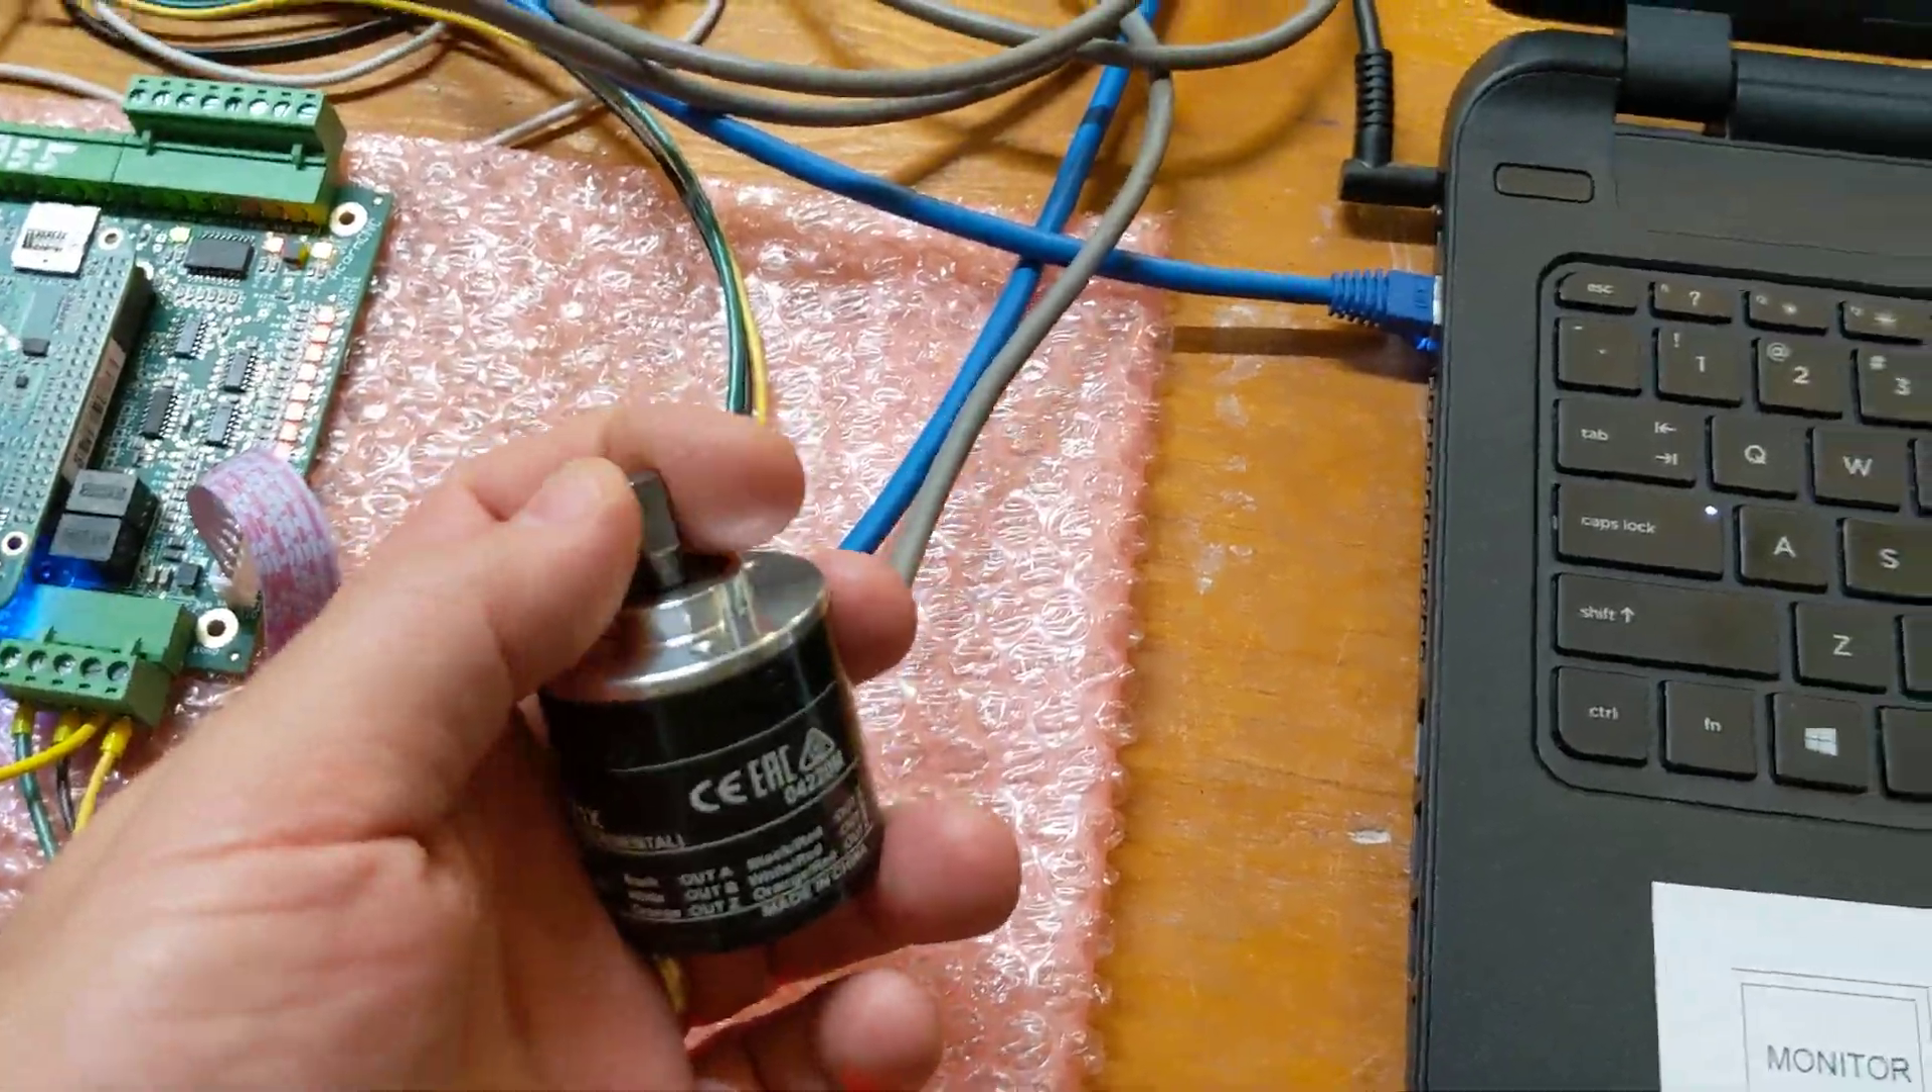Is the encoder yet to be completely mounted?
Yes.